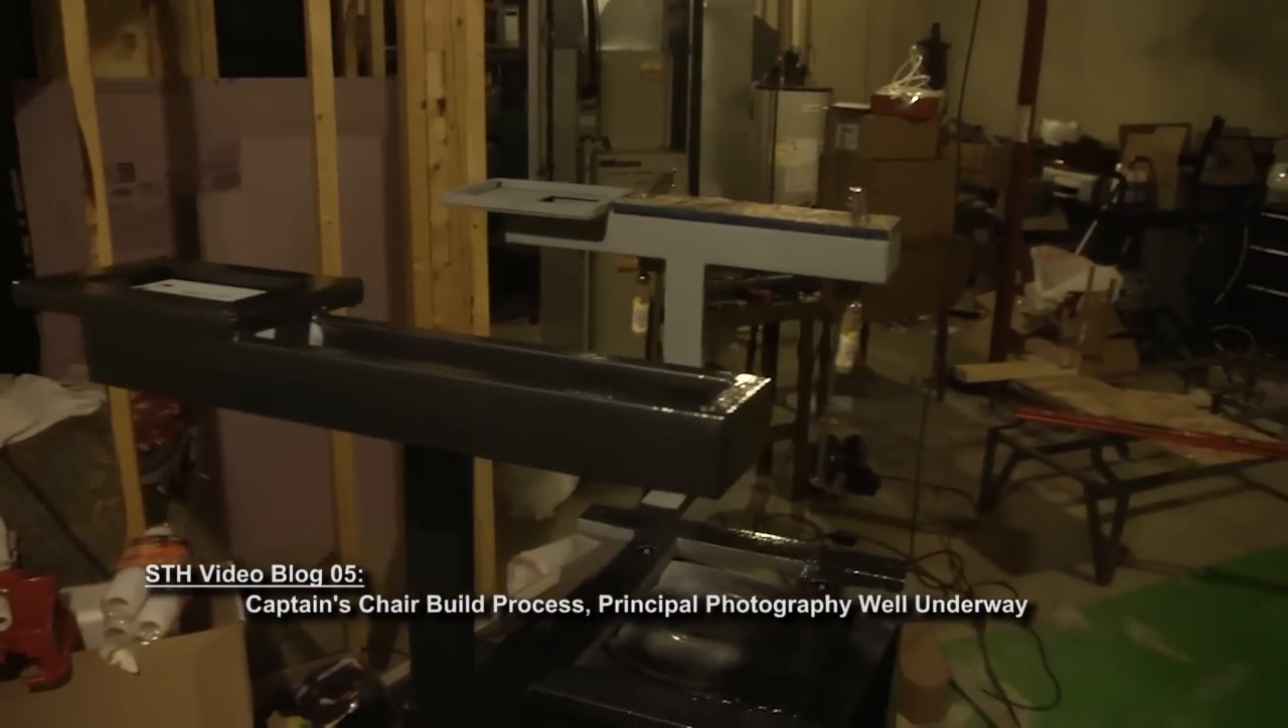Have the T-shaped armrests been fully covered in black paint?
No.